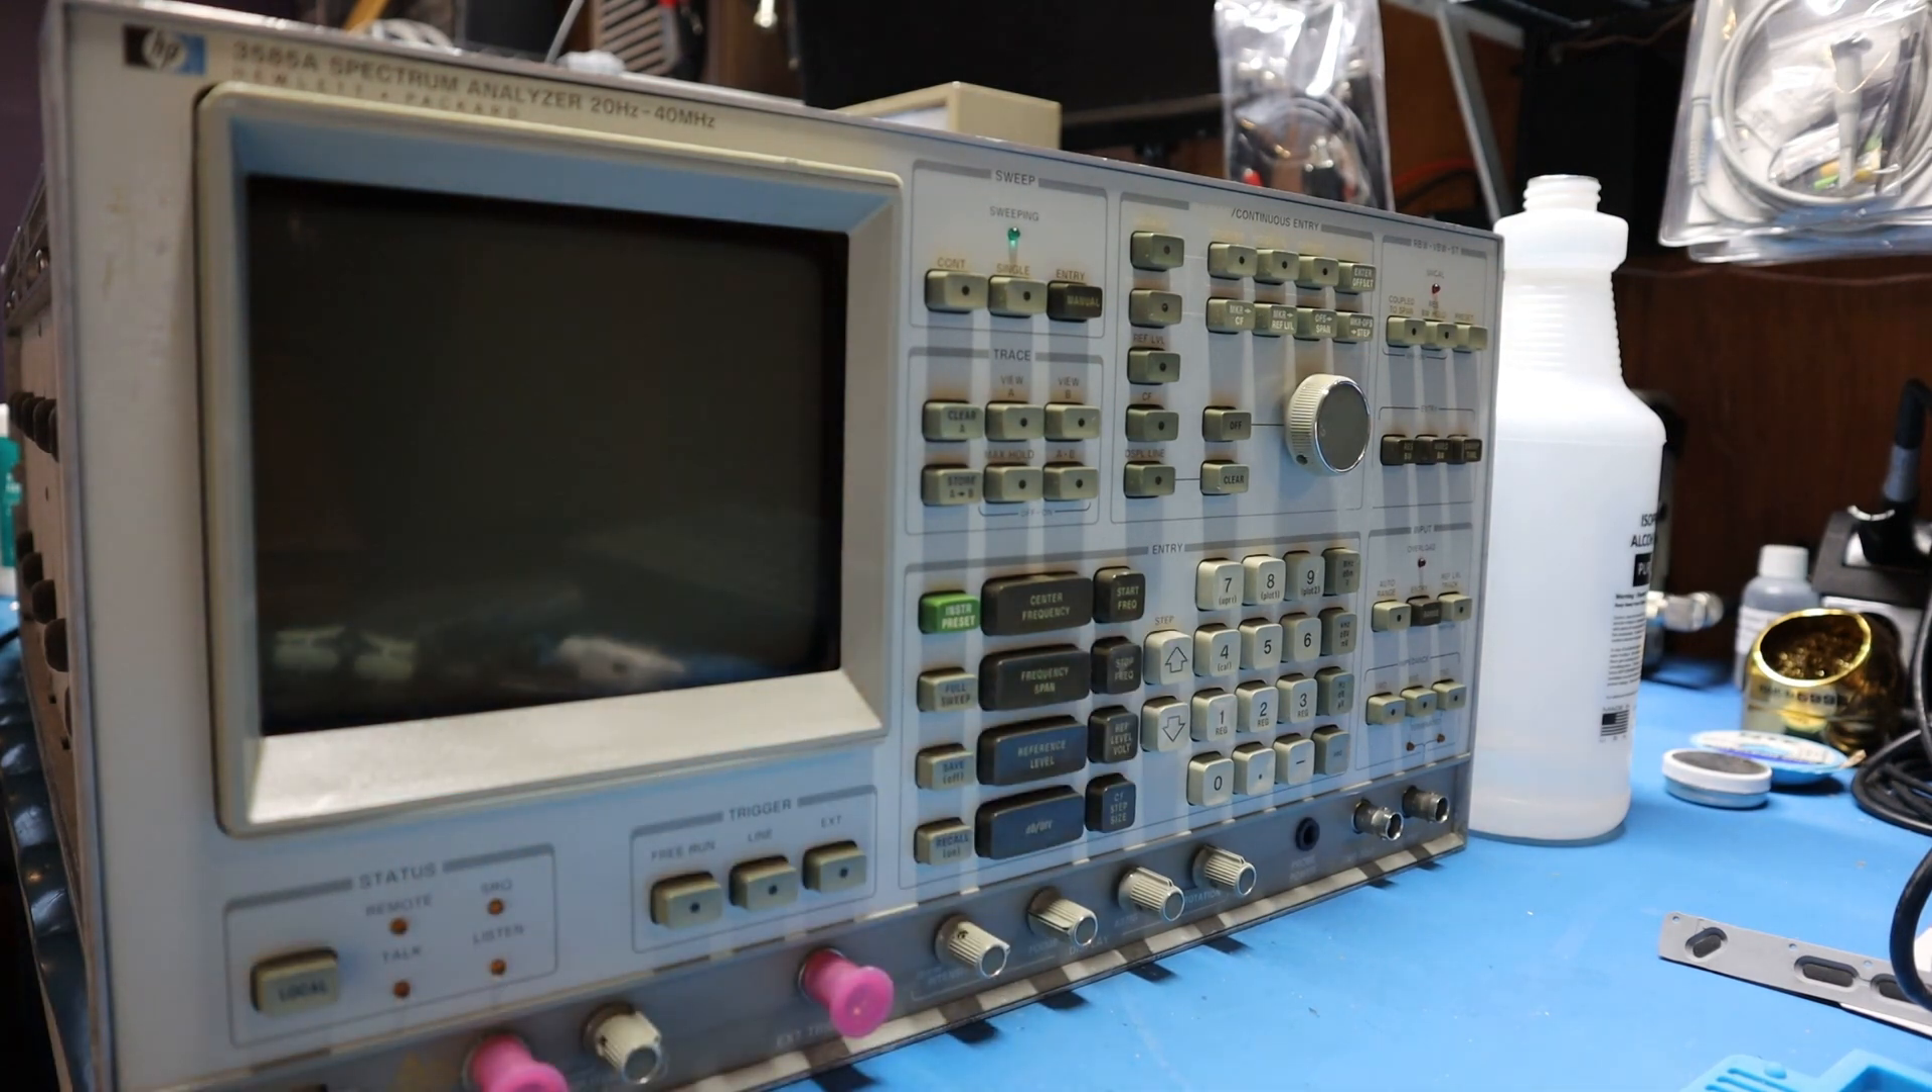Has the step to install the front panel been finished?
Yes.